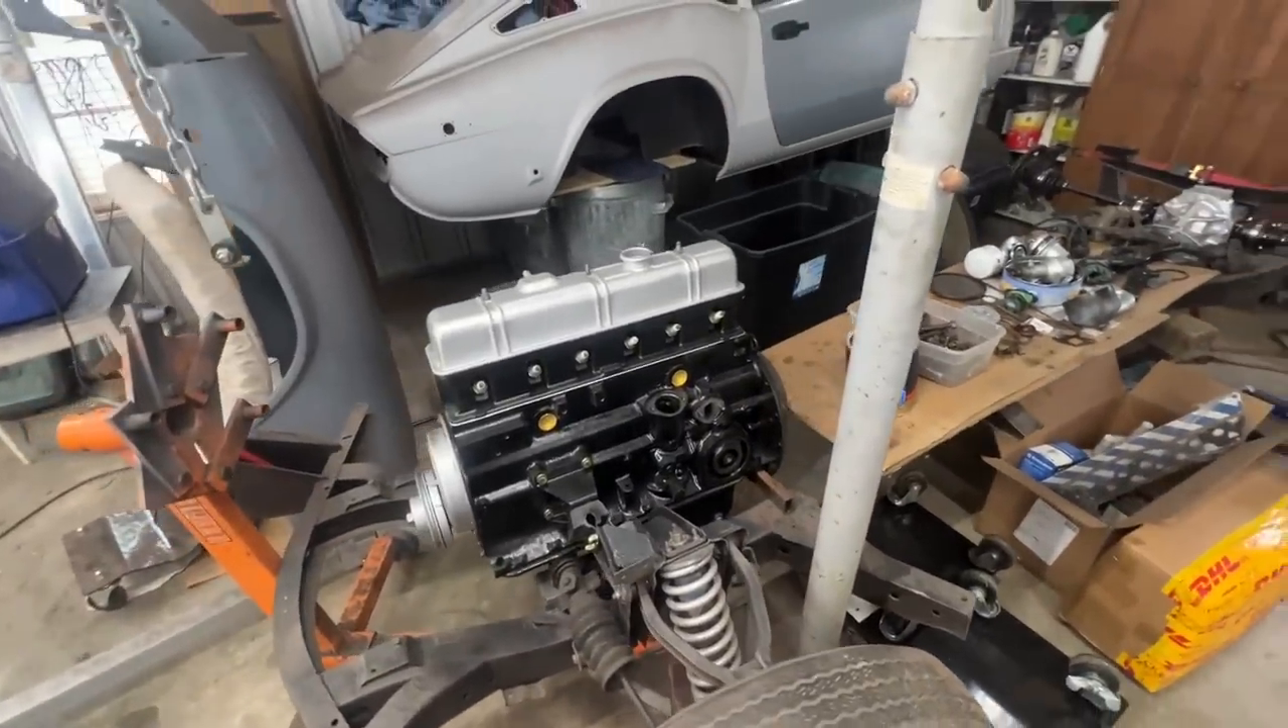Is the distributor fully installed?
No.